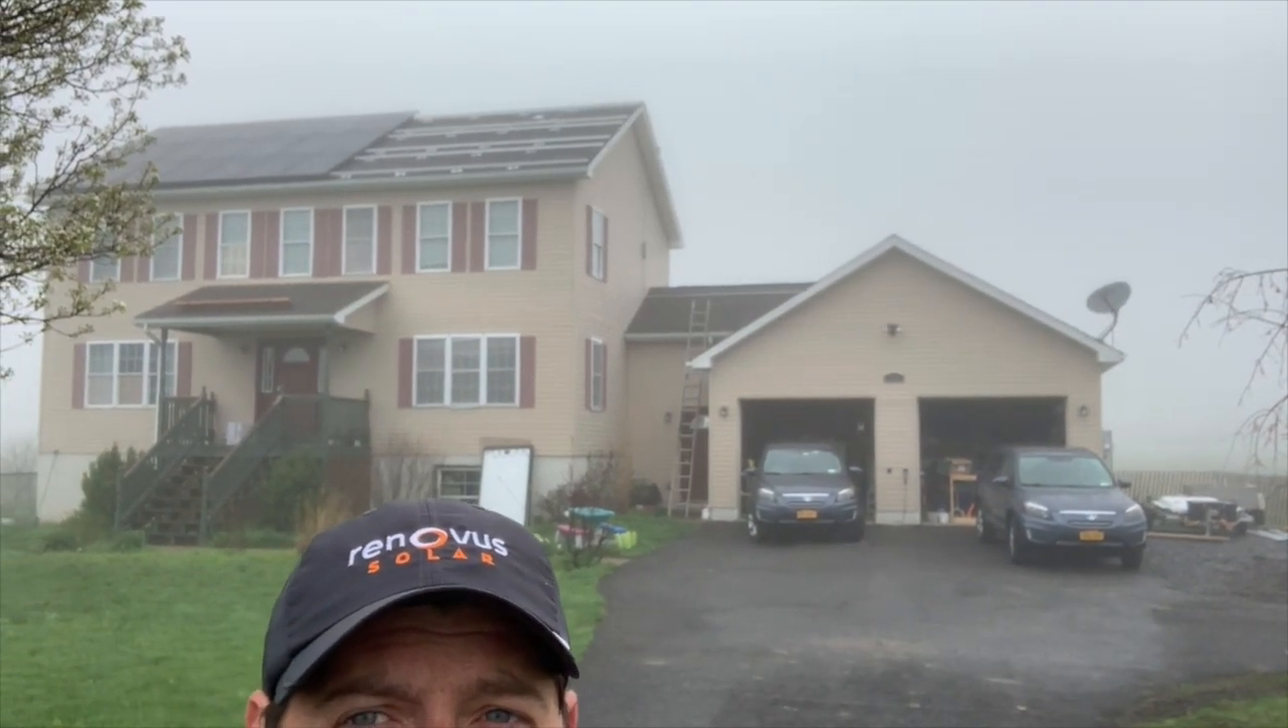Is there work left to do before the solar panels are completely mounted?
Yes.